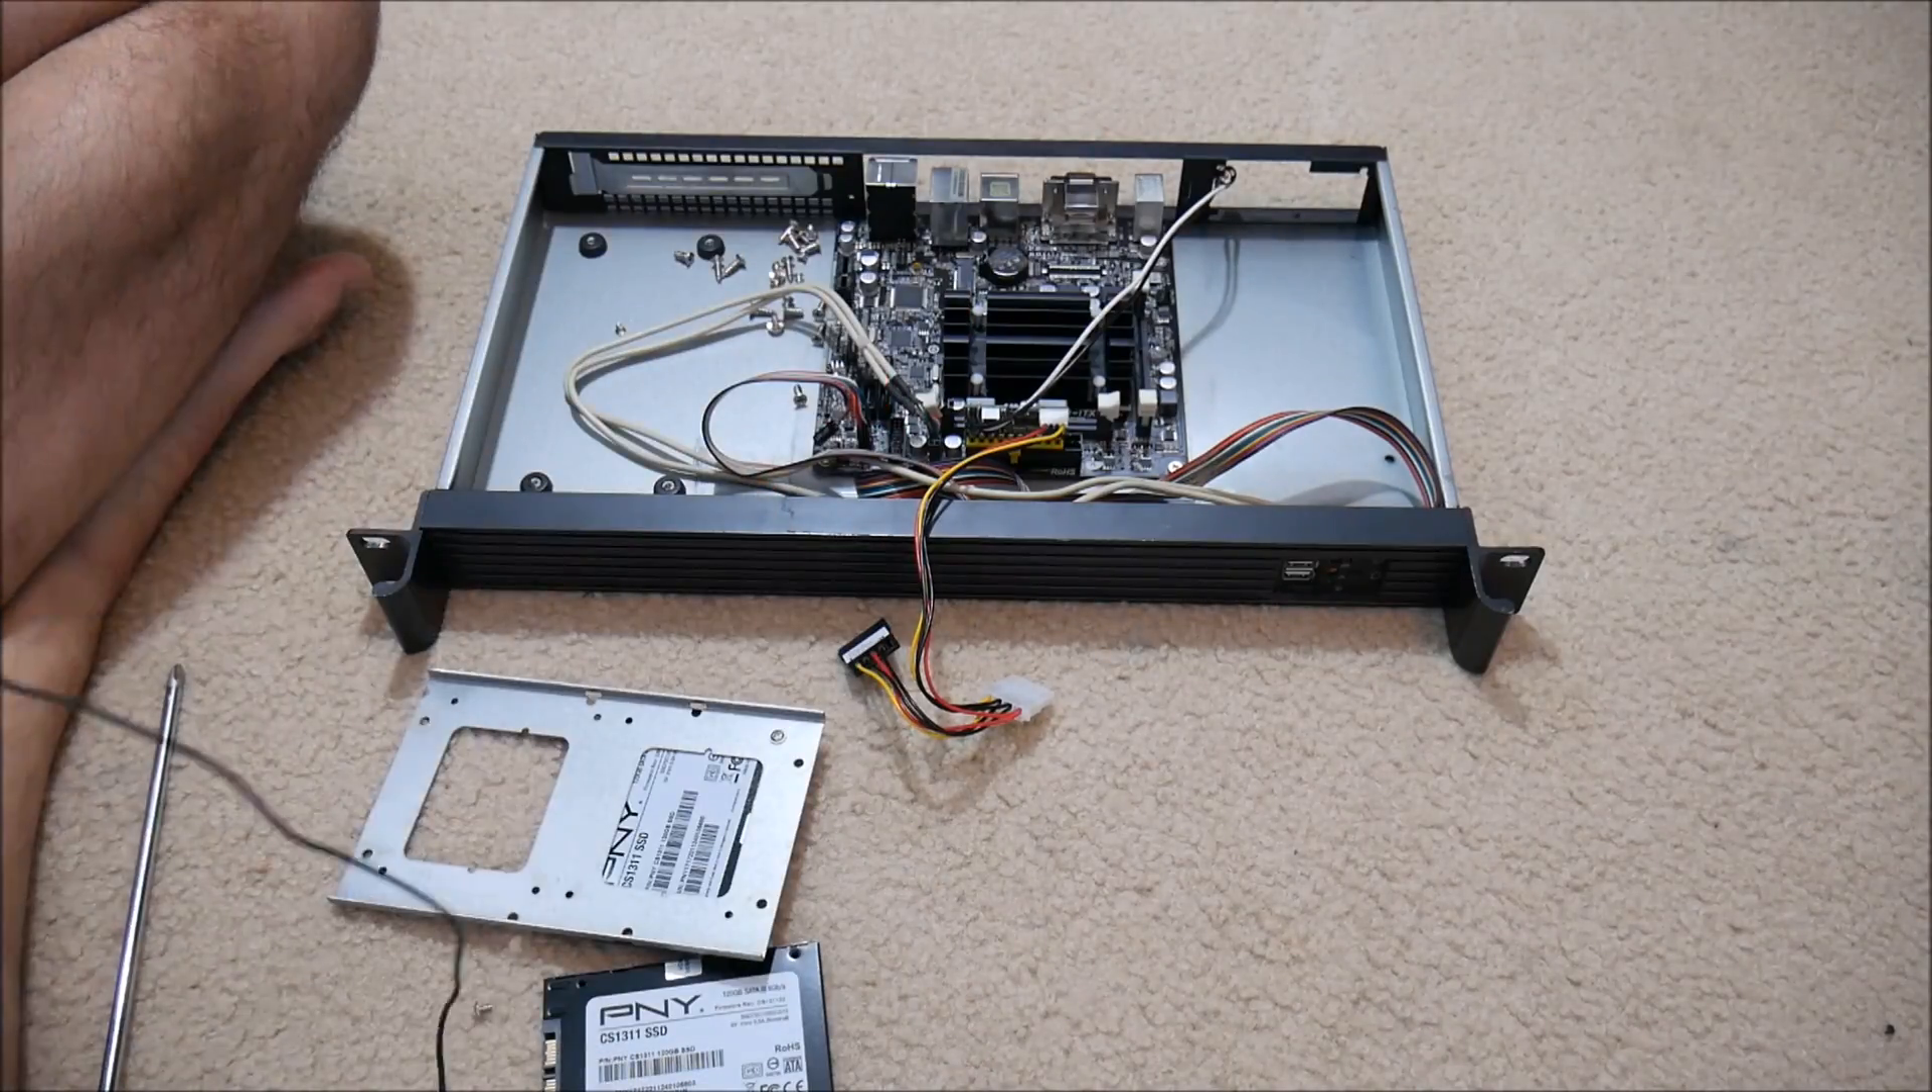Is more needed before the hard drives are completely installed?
Yes.